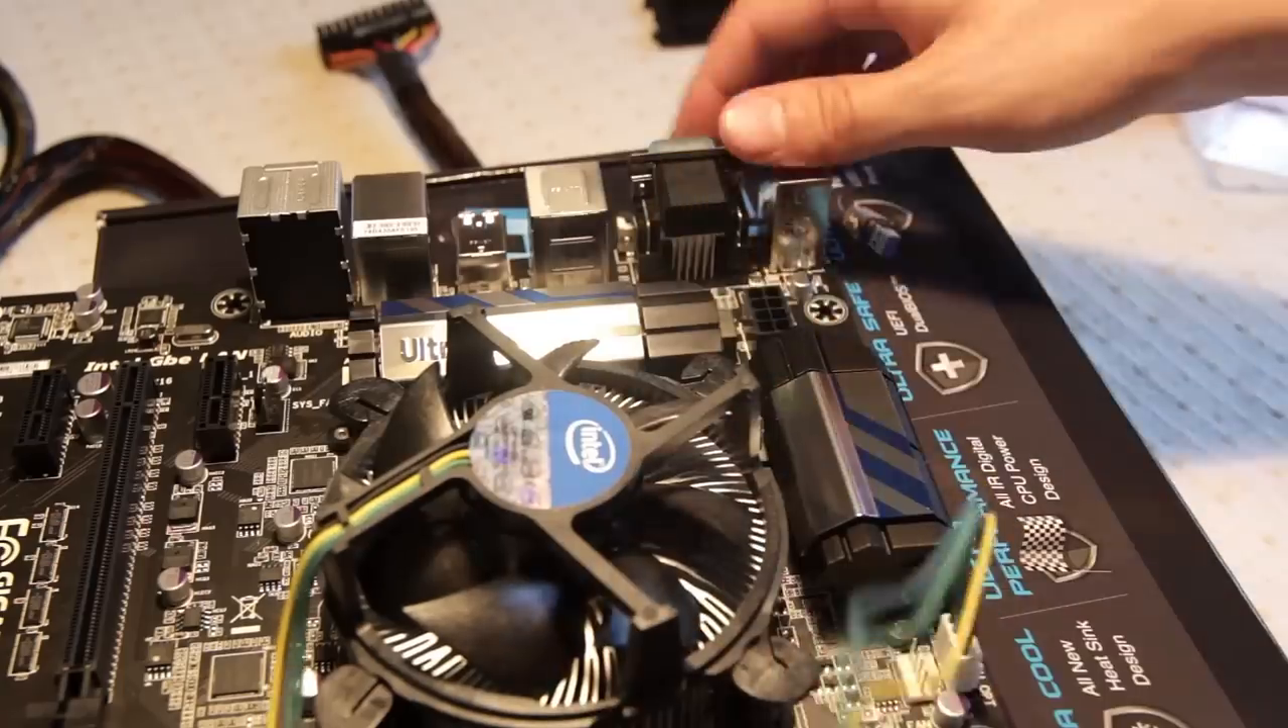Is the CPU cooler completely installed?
Yes.